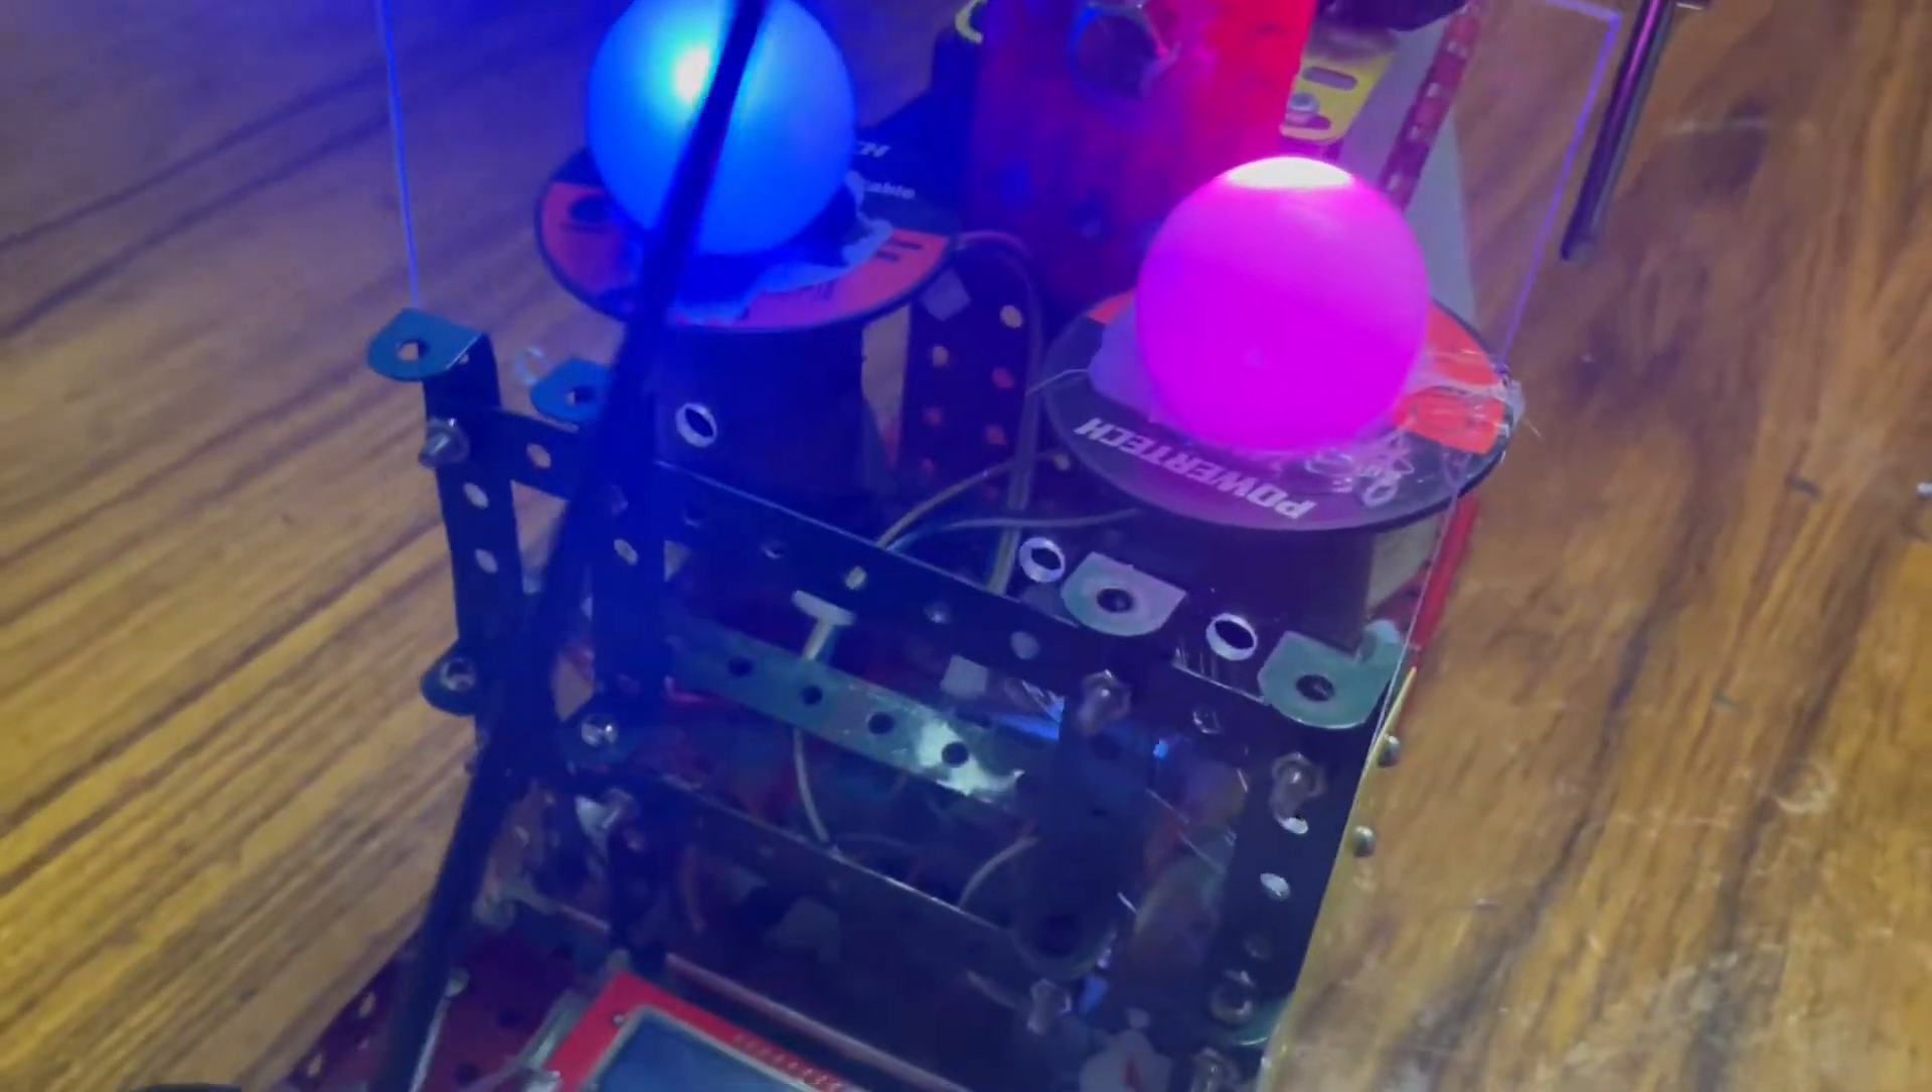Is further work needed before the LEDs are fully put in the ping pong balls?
No.